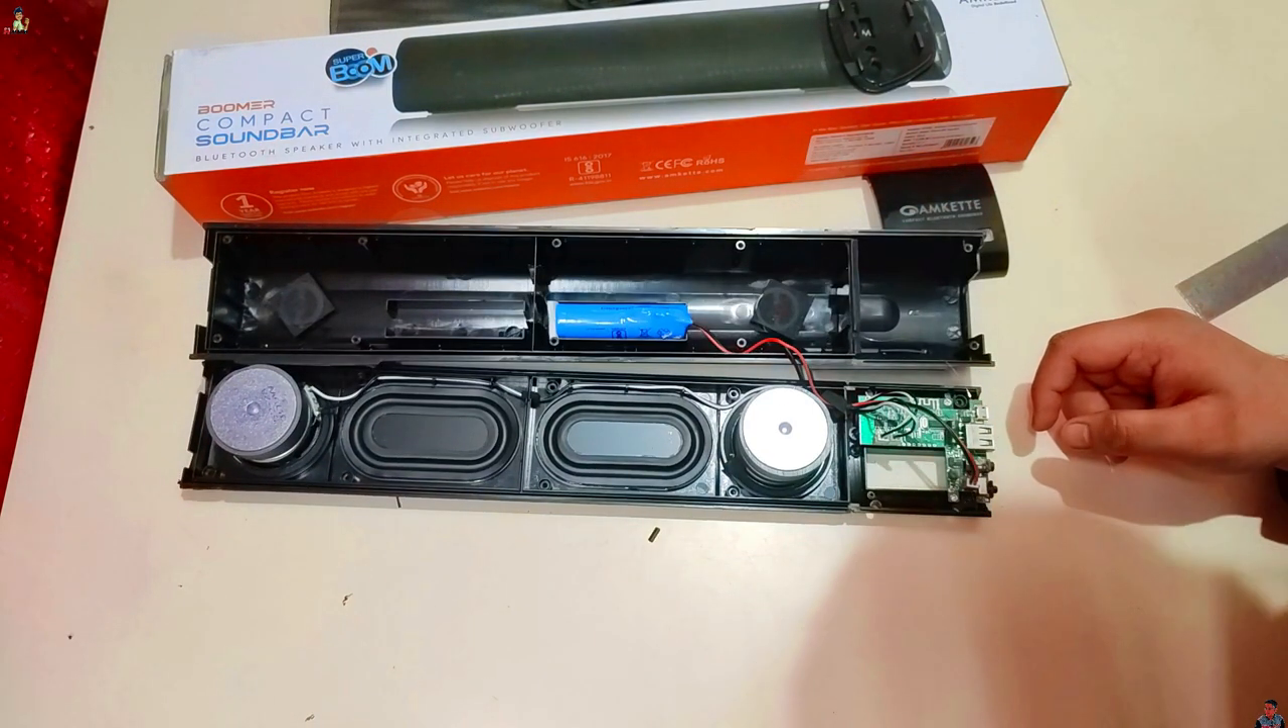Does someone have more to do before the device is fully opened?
No.